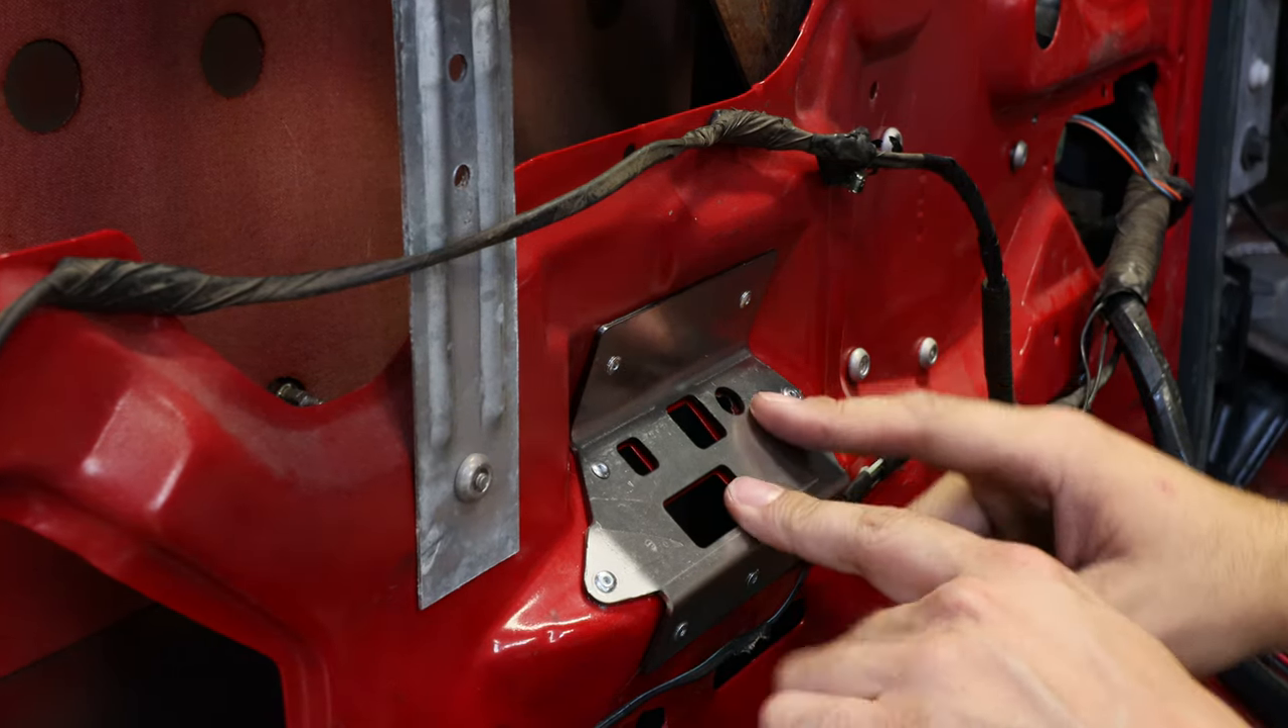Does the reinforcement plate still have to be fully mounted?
No.